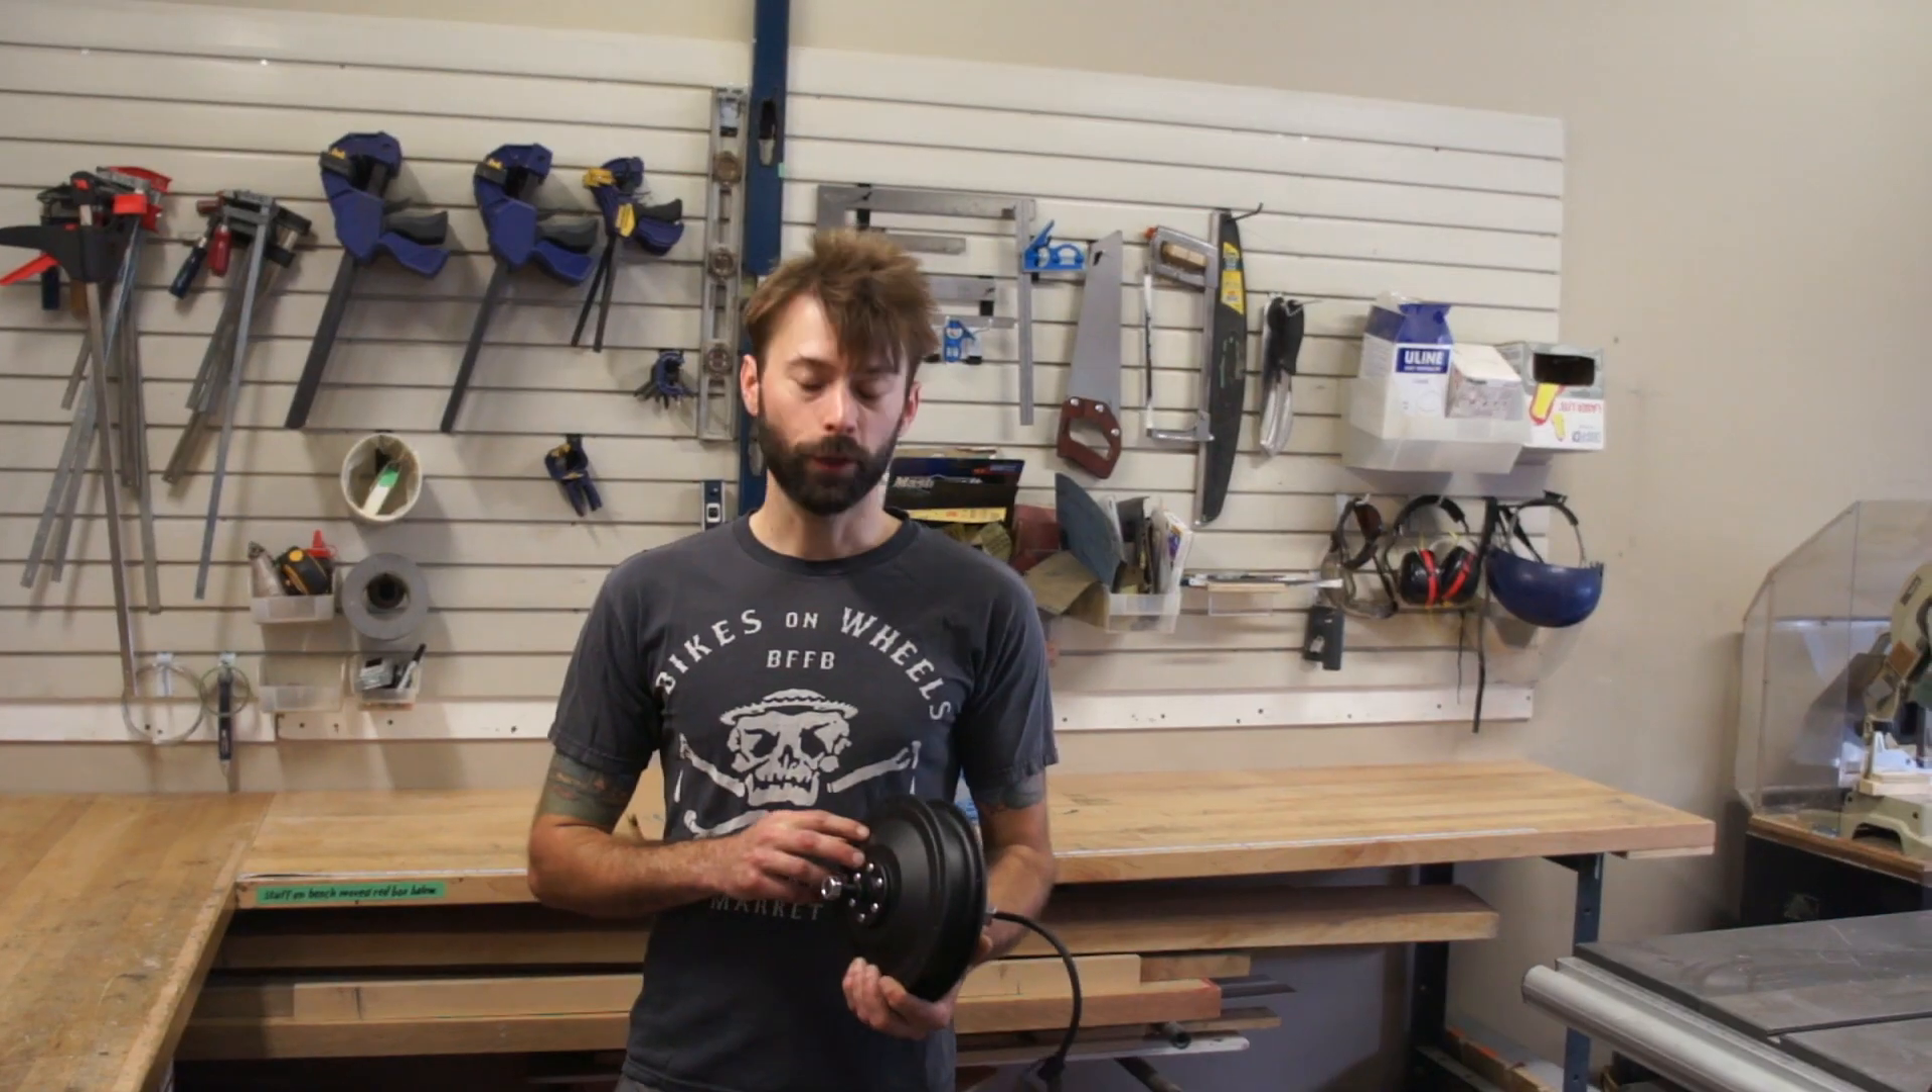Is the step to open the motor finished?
No.